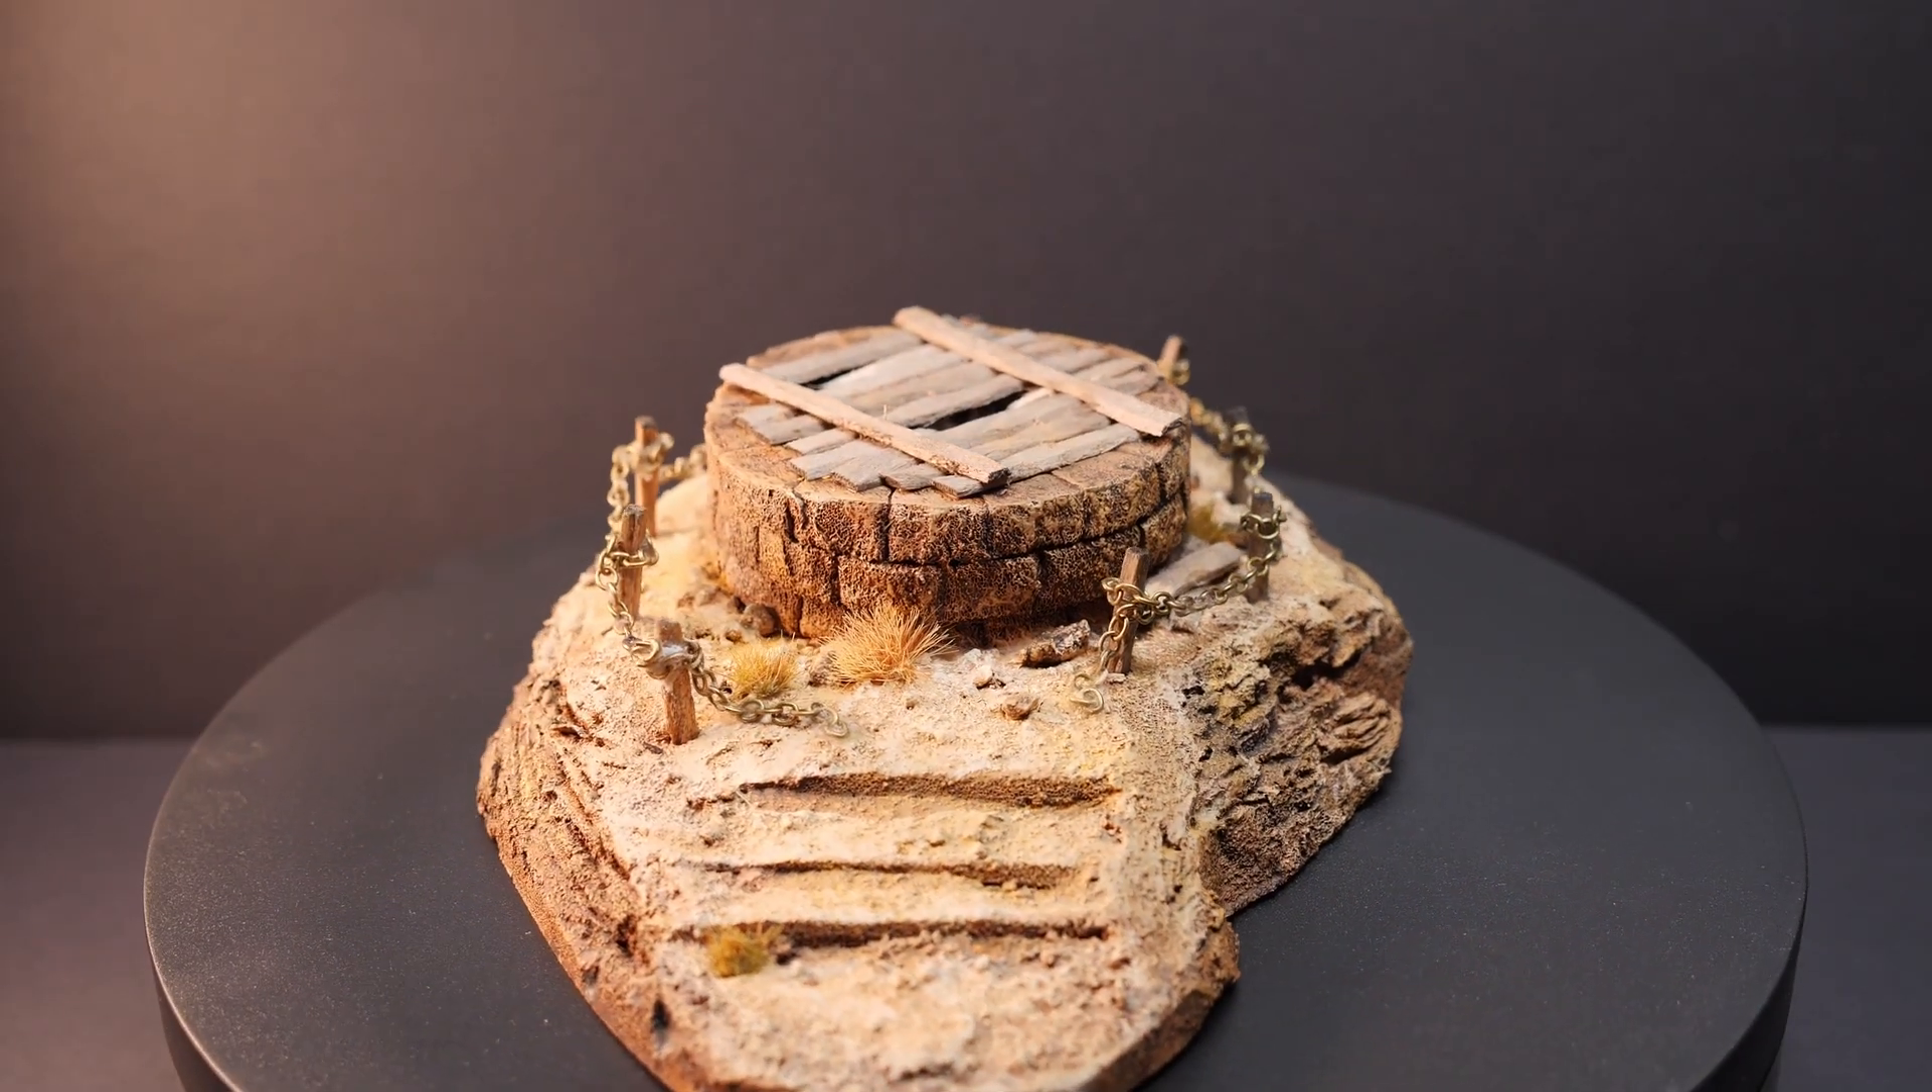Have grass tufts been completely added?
Yes.